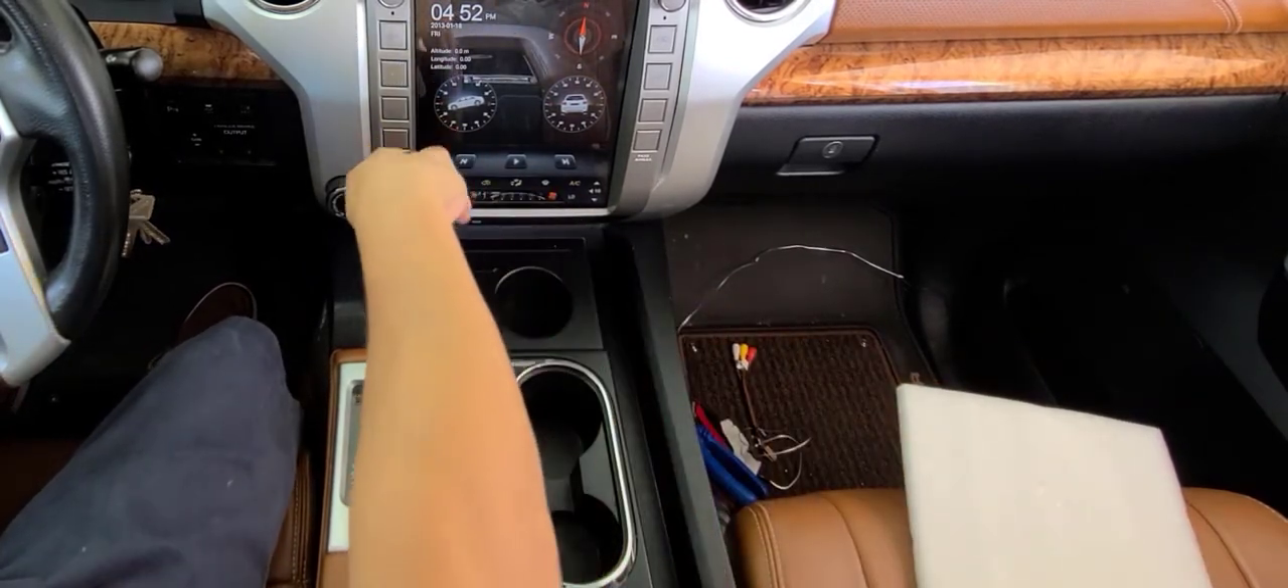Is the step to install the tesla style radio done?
Yes.